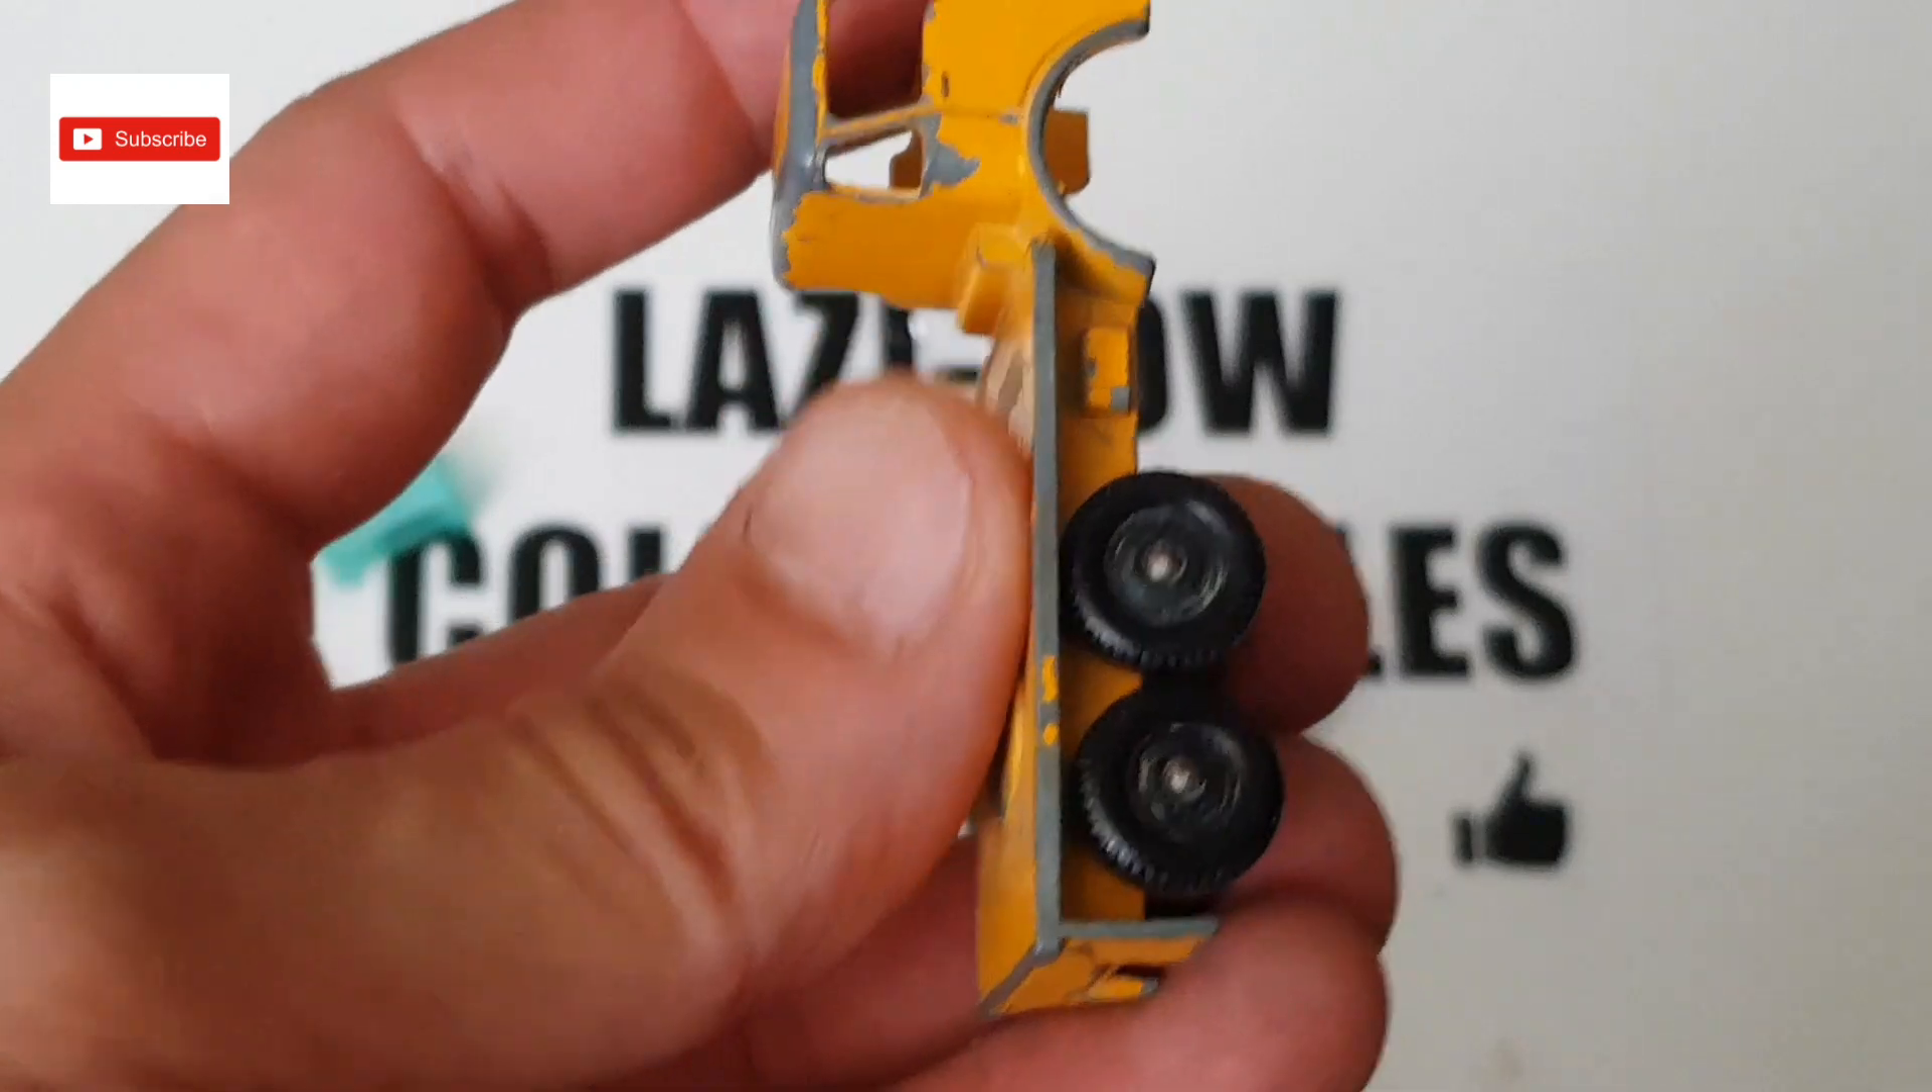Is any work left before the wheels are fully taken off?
Yes.